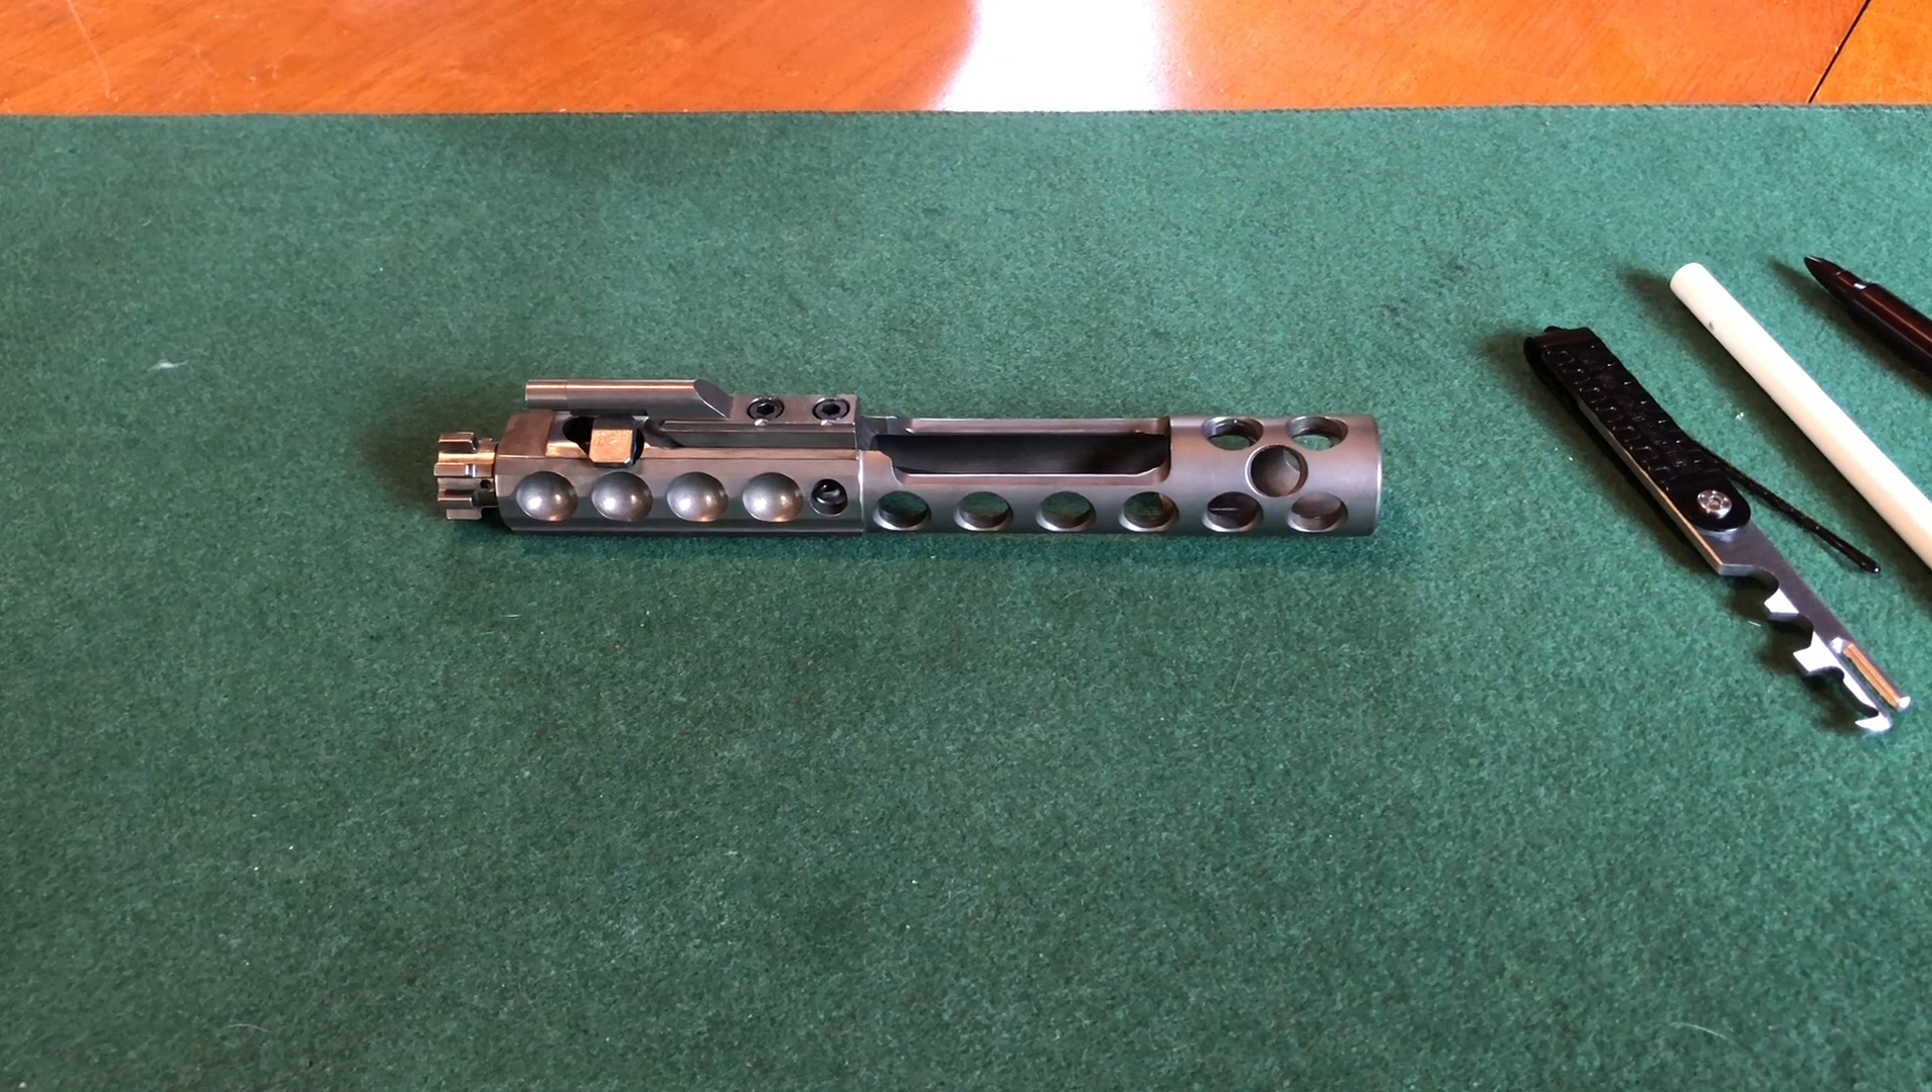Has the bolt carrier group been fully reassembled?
Yes.